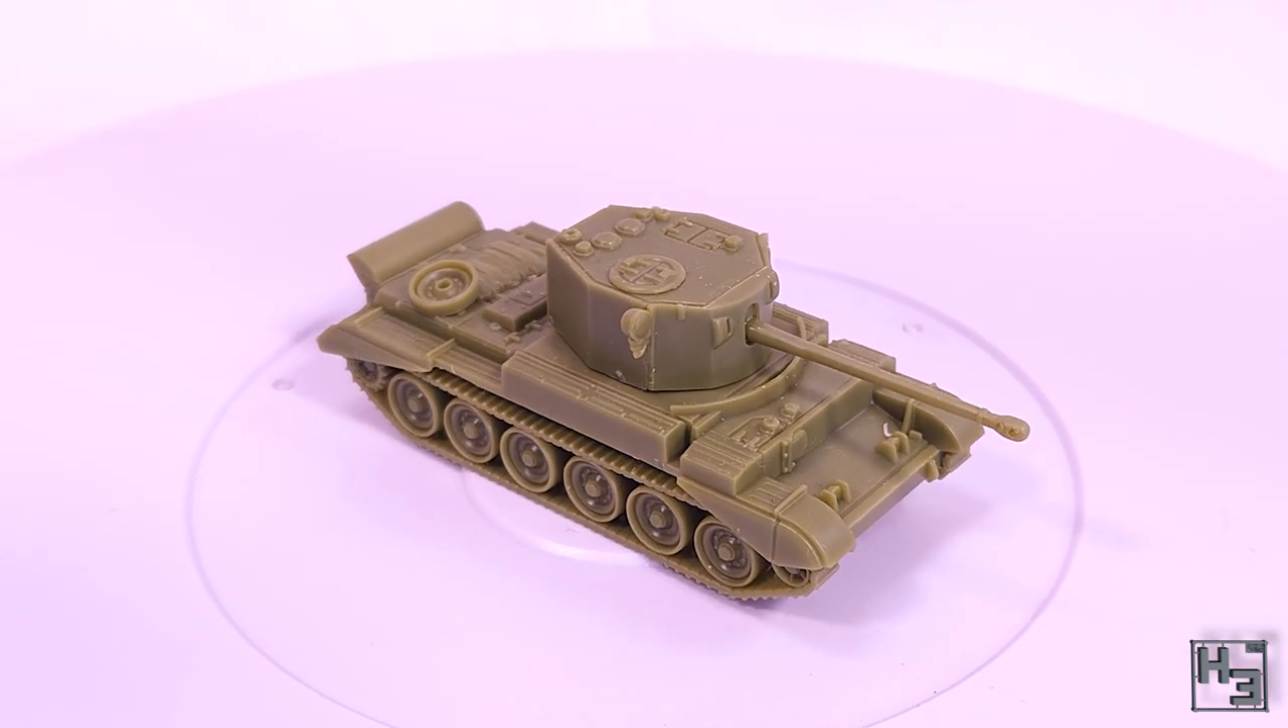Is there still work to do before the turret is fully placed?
No.